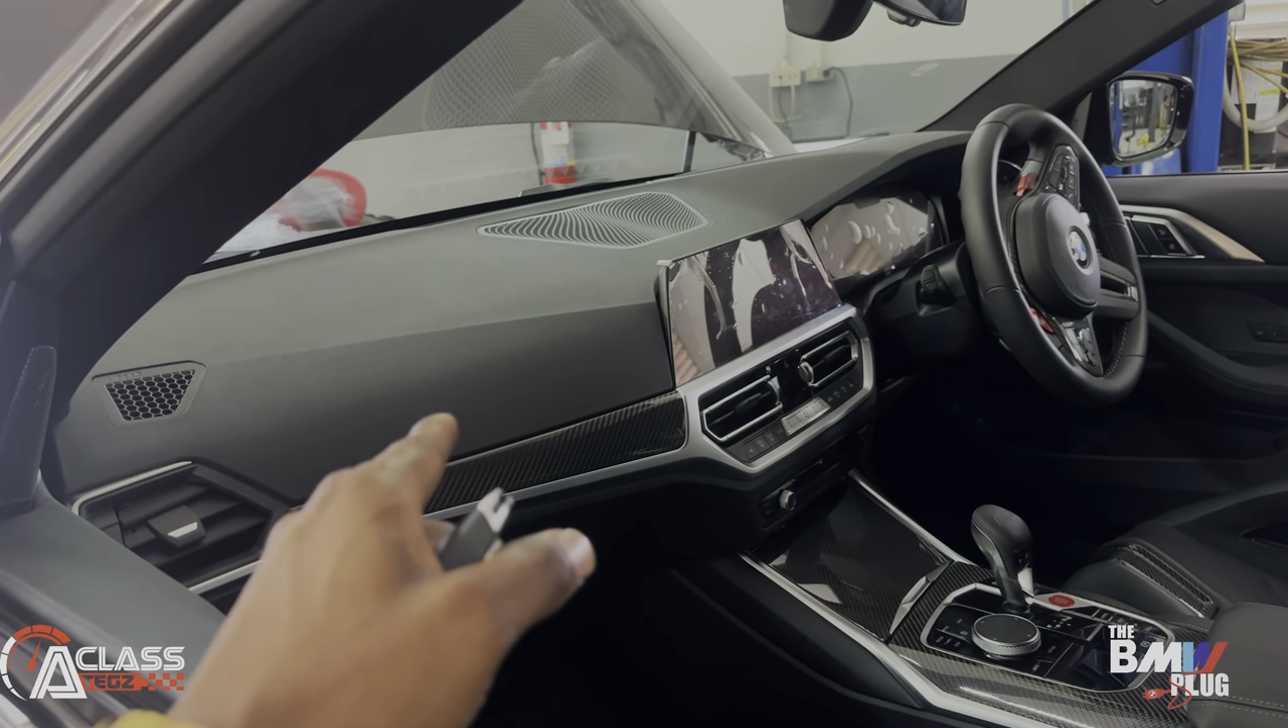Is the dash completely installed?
Yes.